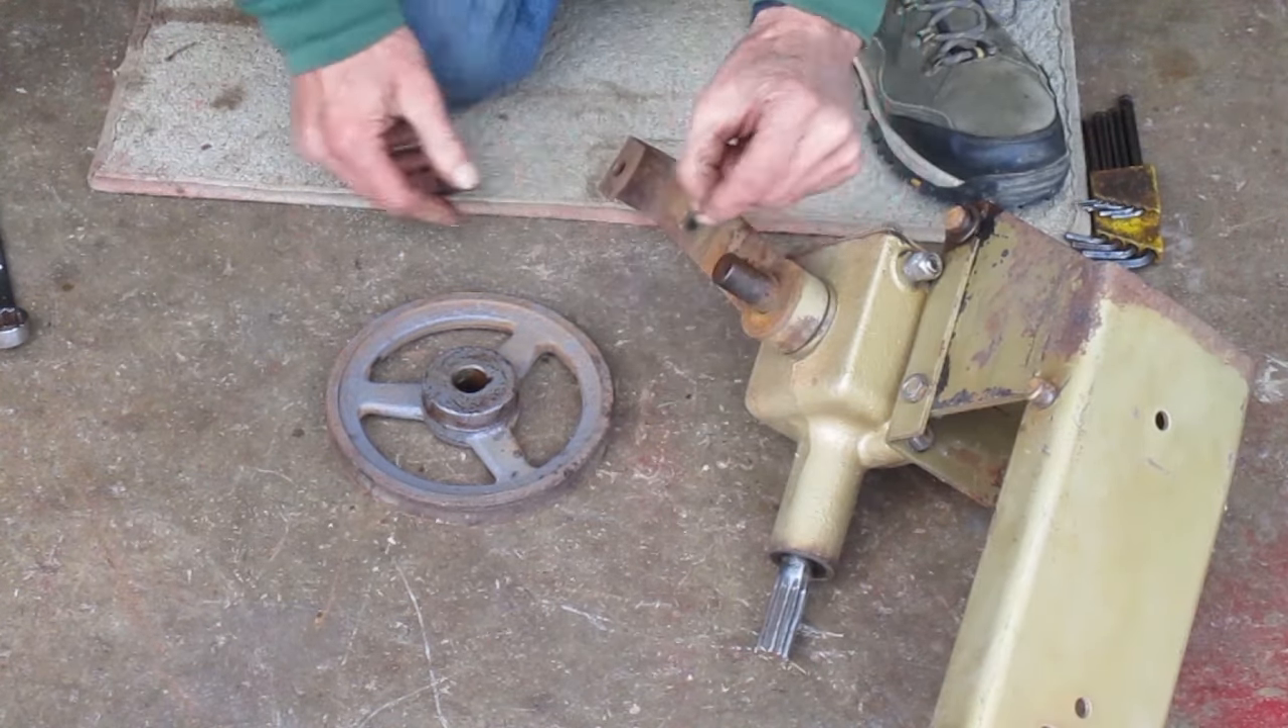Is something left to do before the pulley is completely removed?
No.